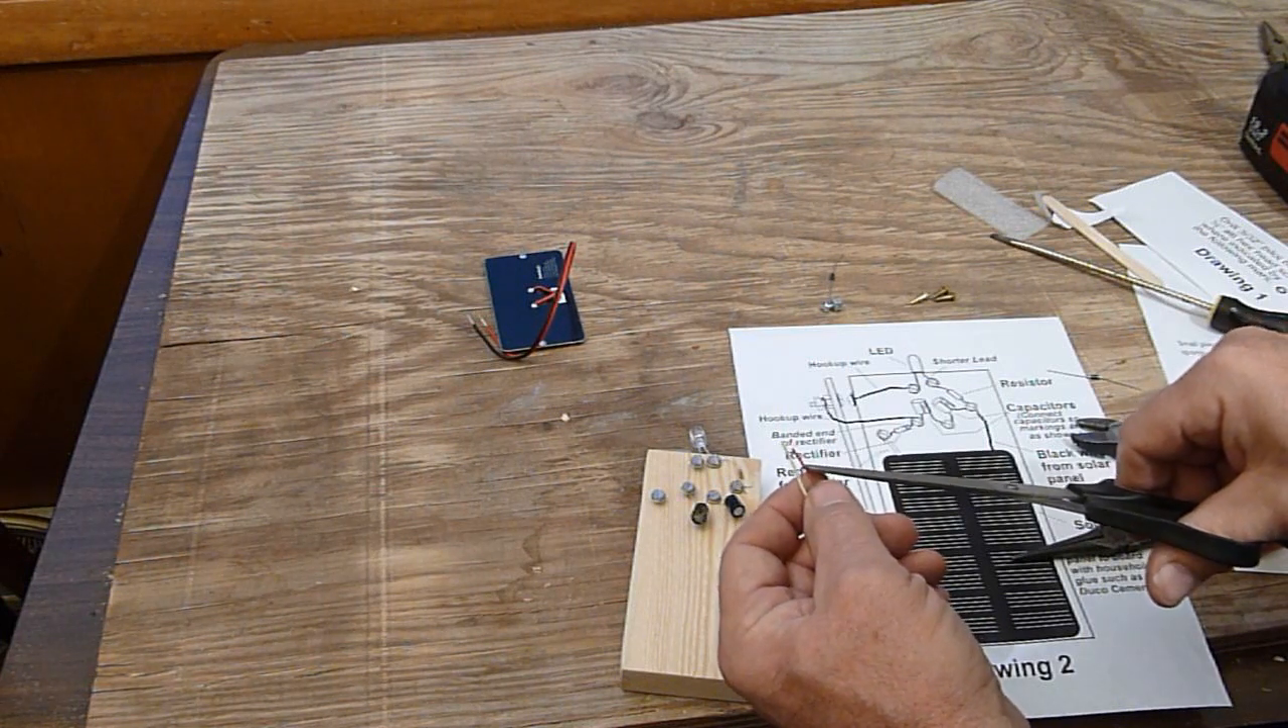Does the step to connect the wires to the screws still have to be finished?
Yes.